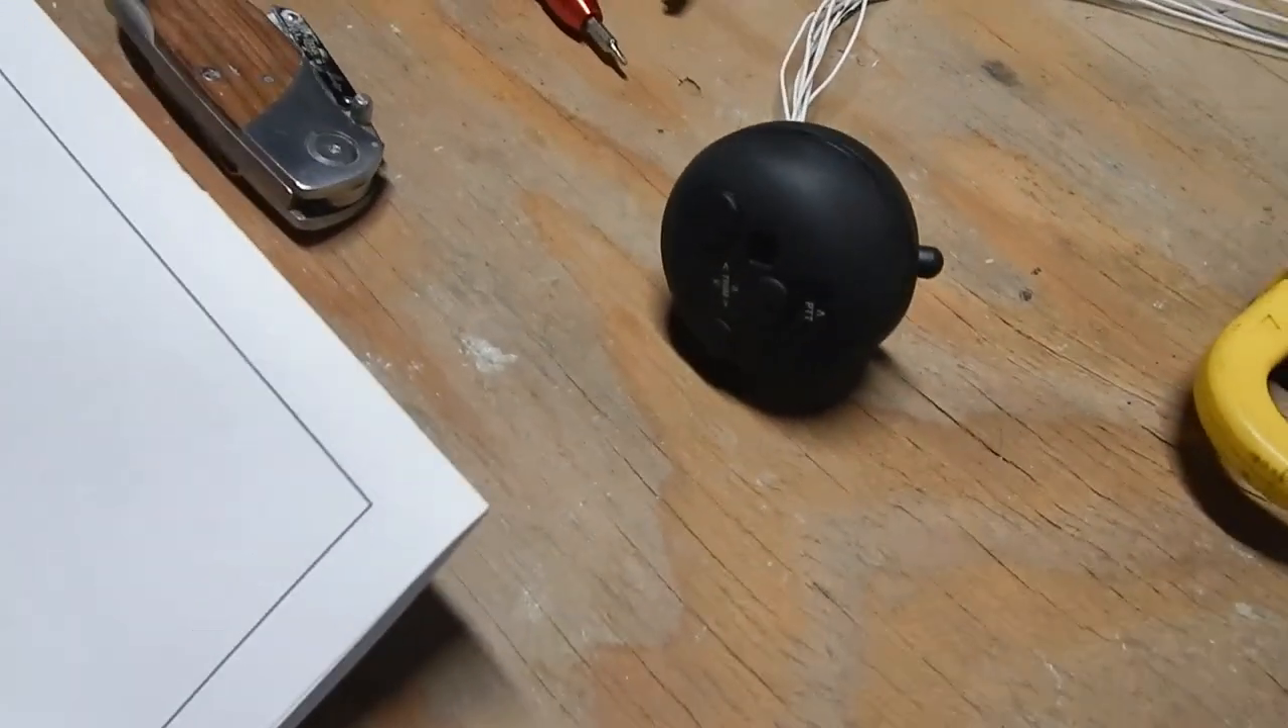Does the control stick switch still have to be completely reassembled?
No.